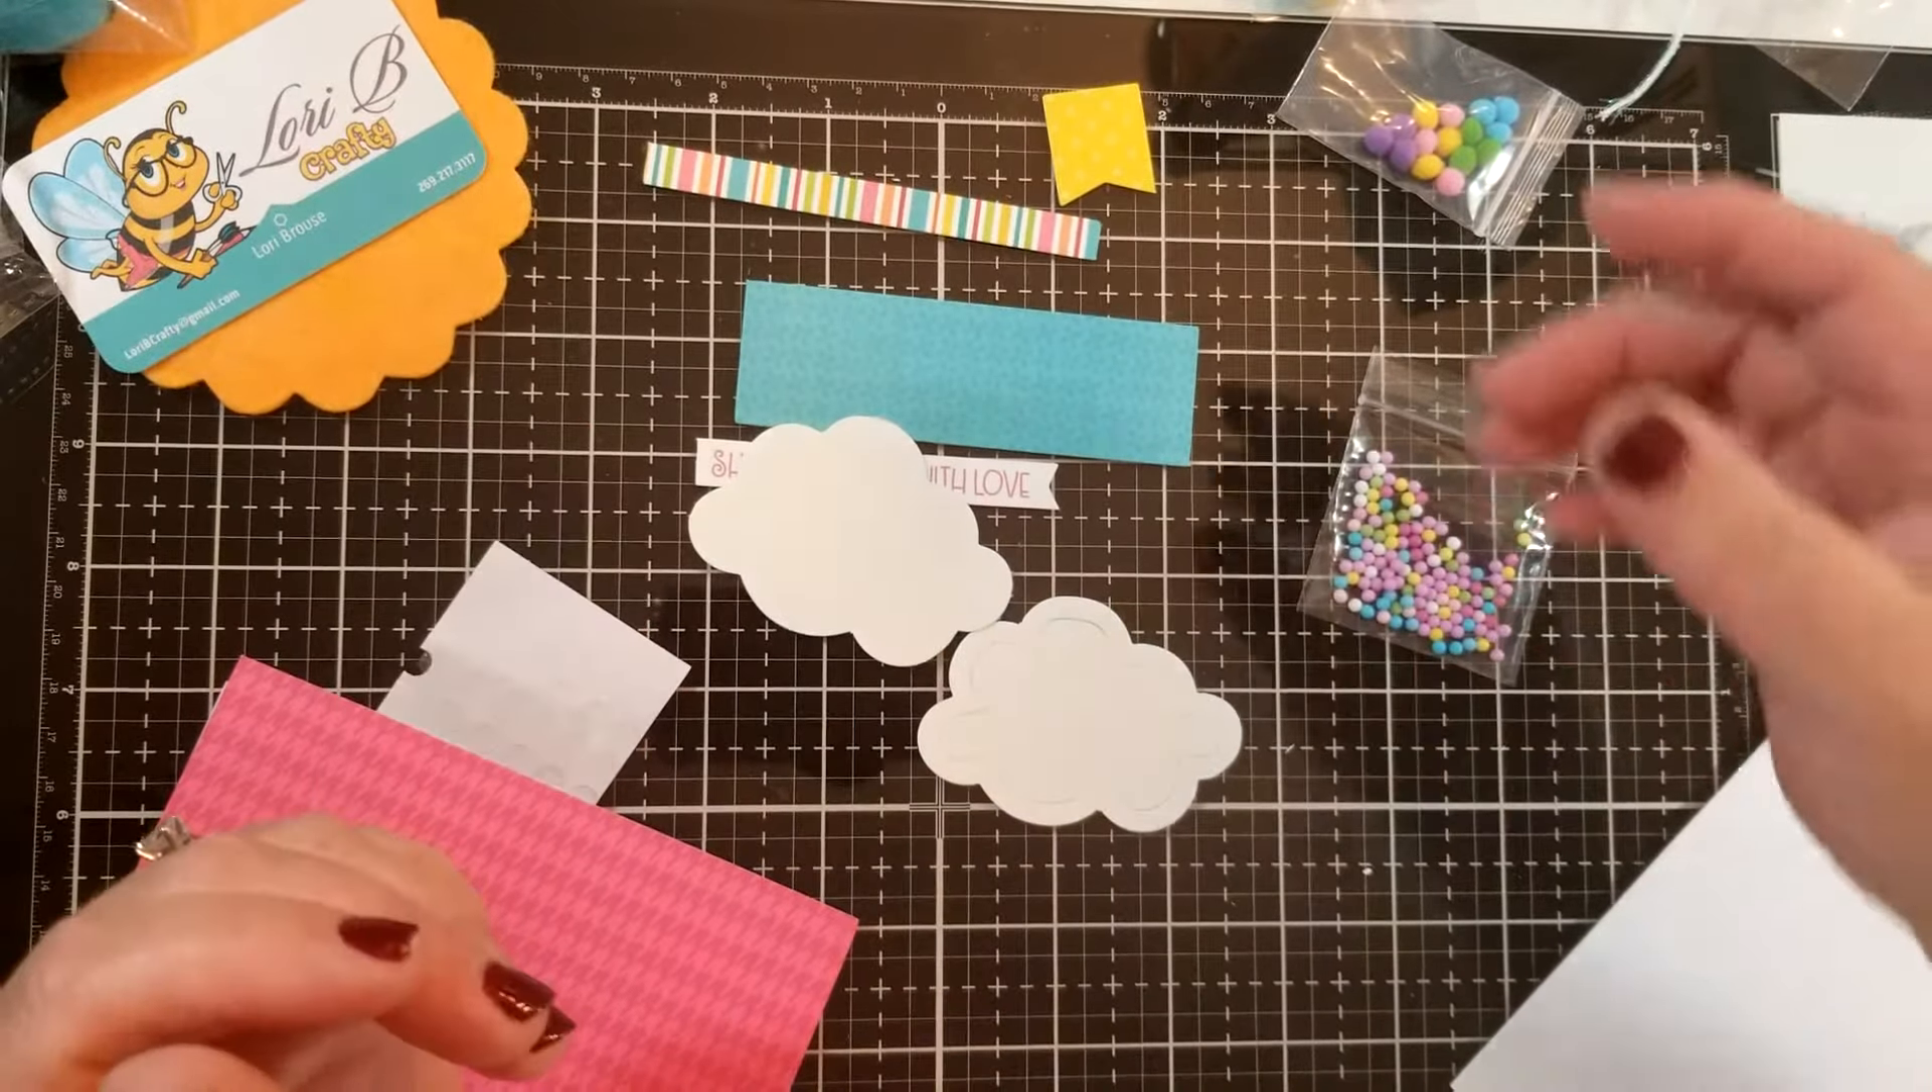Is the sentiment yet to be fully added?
Yes.